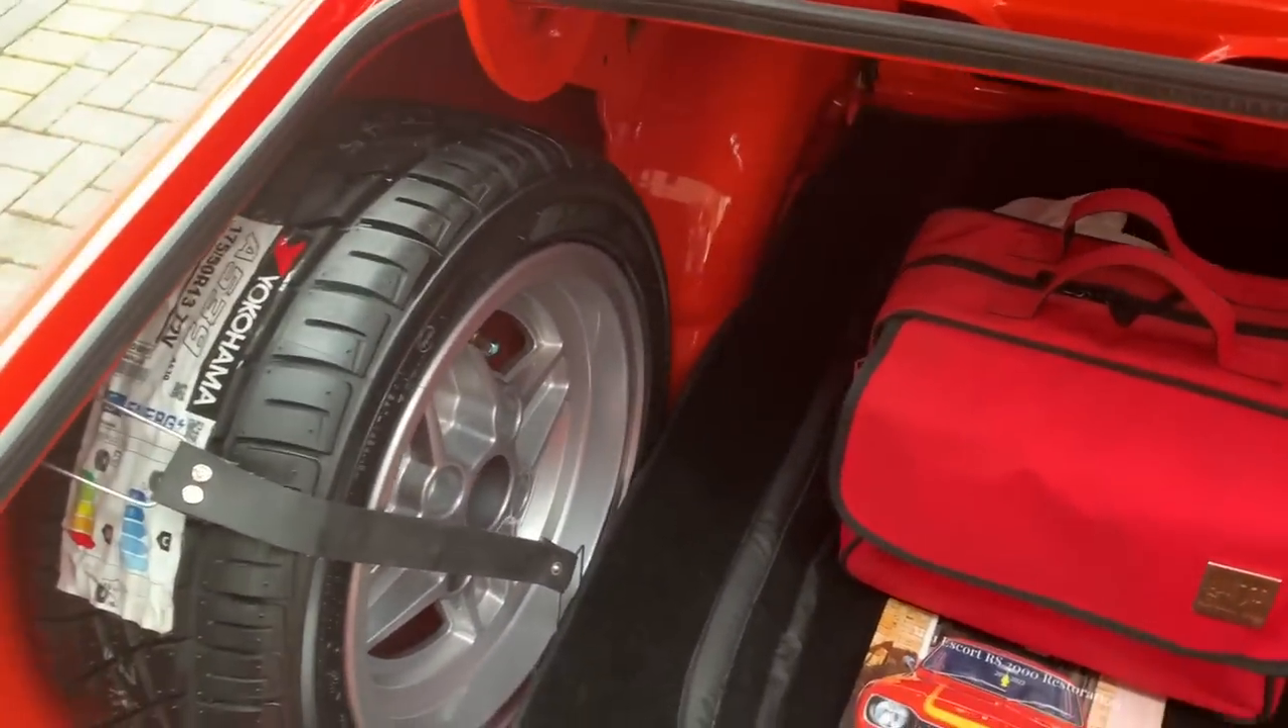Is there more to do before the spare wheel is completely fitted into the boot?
No.